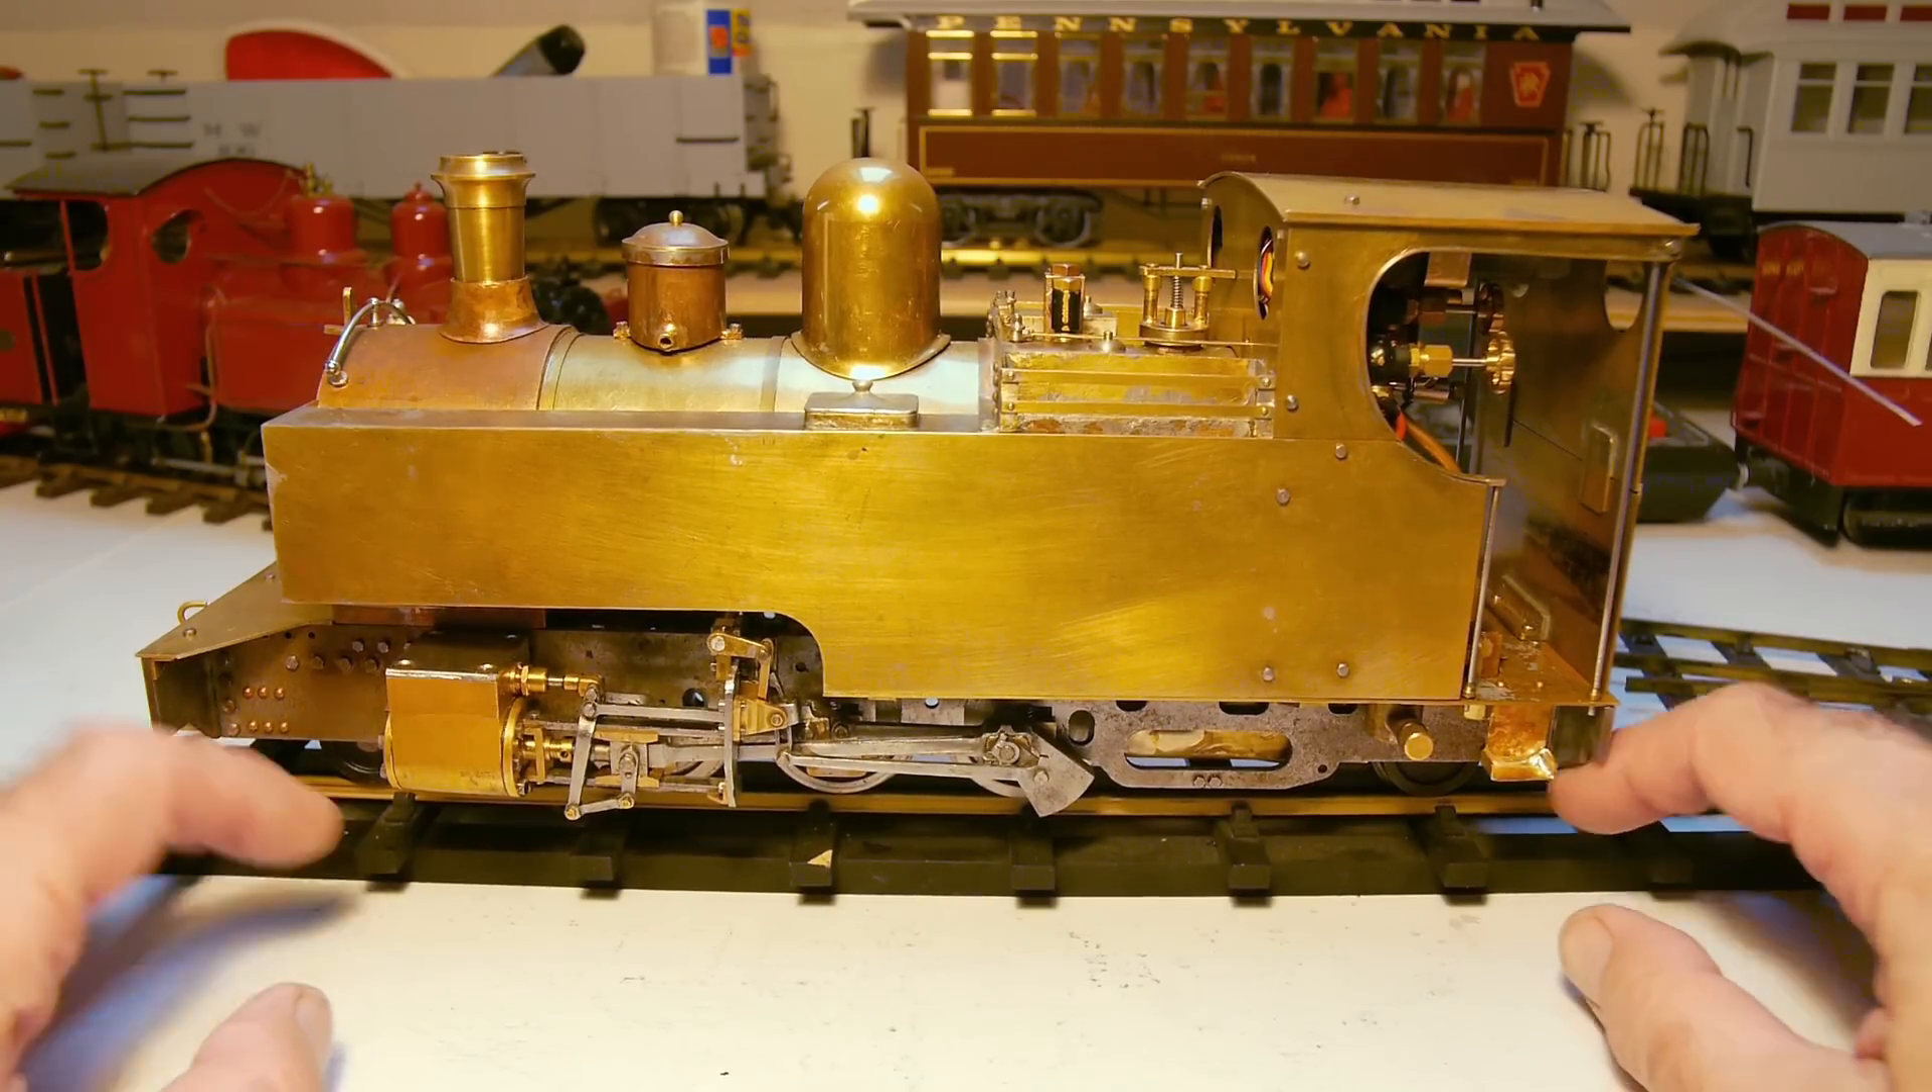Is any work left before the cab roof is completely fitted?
No.